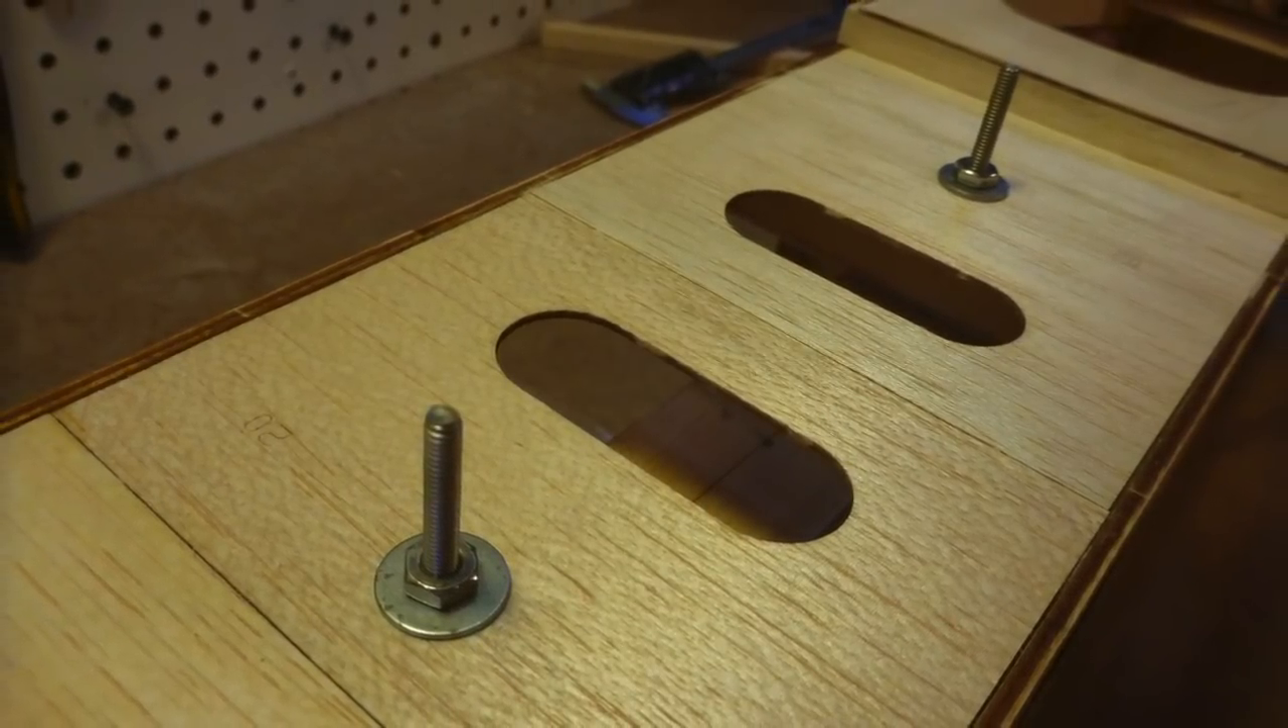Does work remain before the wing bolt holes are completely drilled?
No.